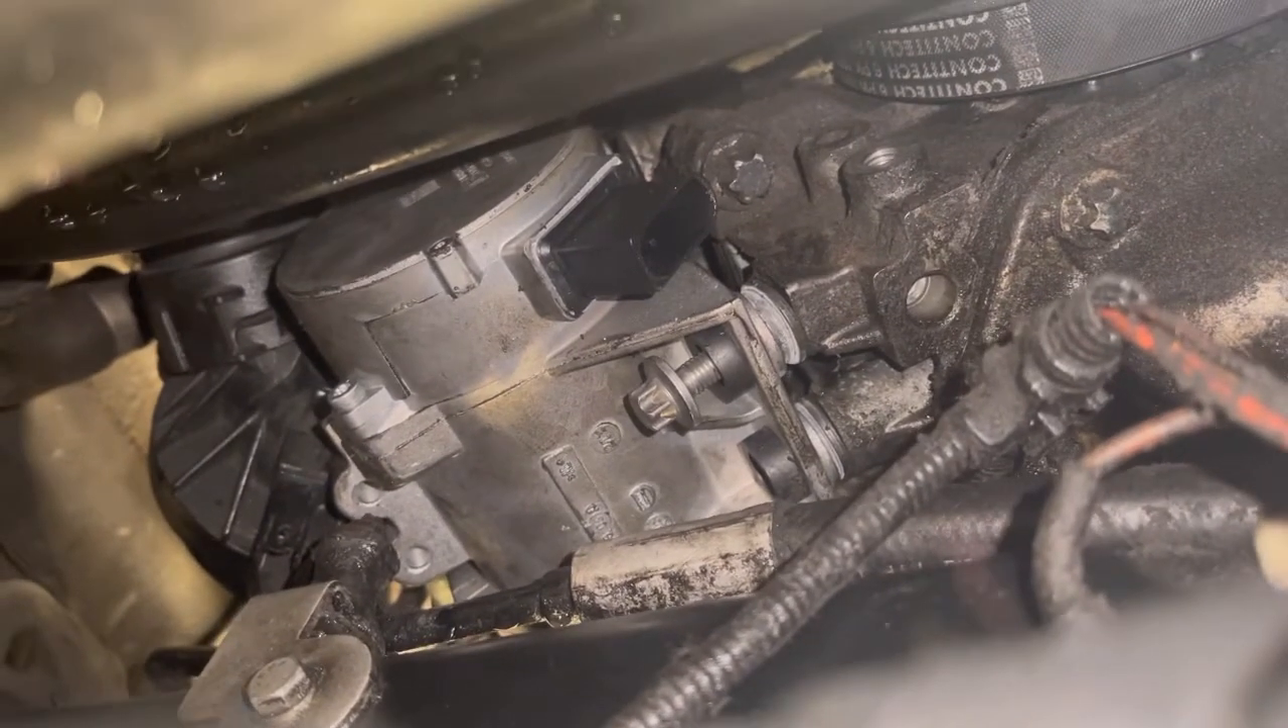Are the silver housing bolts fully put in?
No.